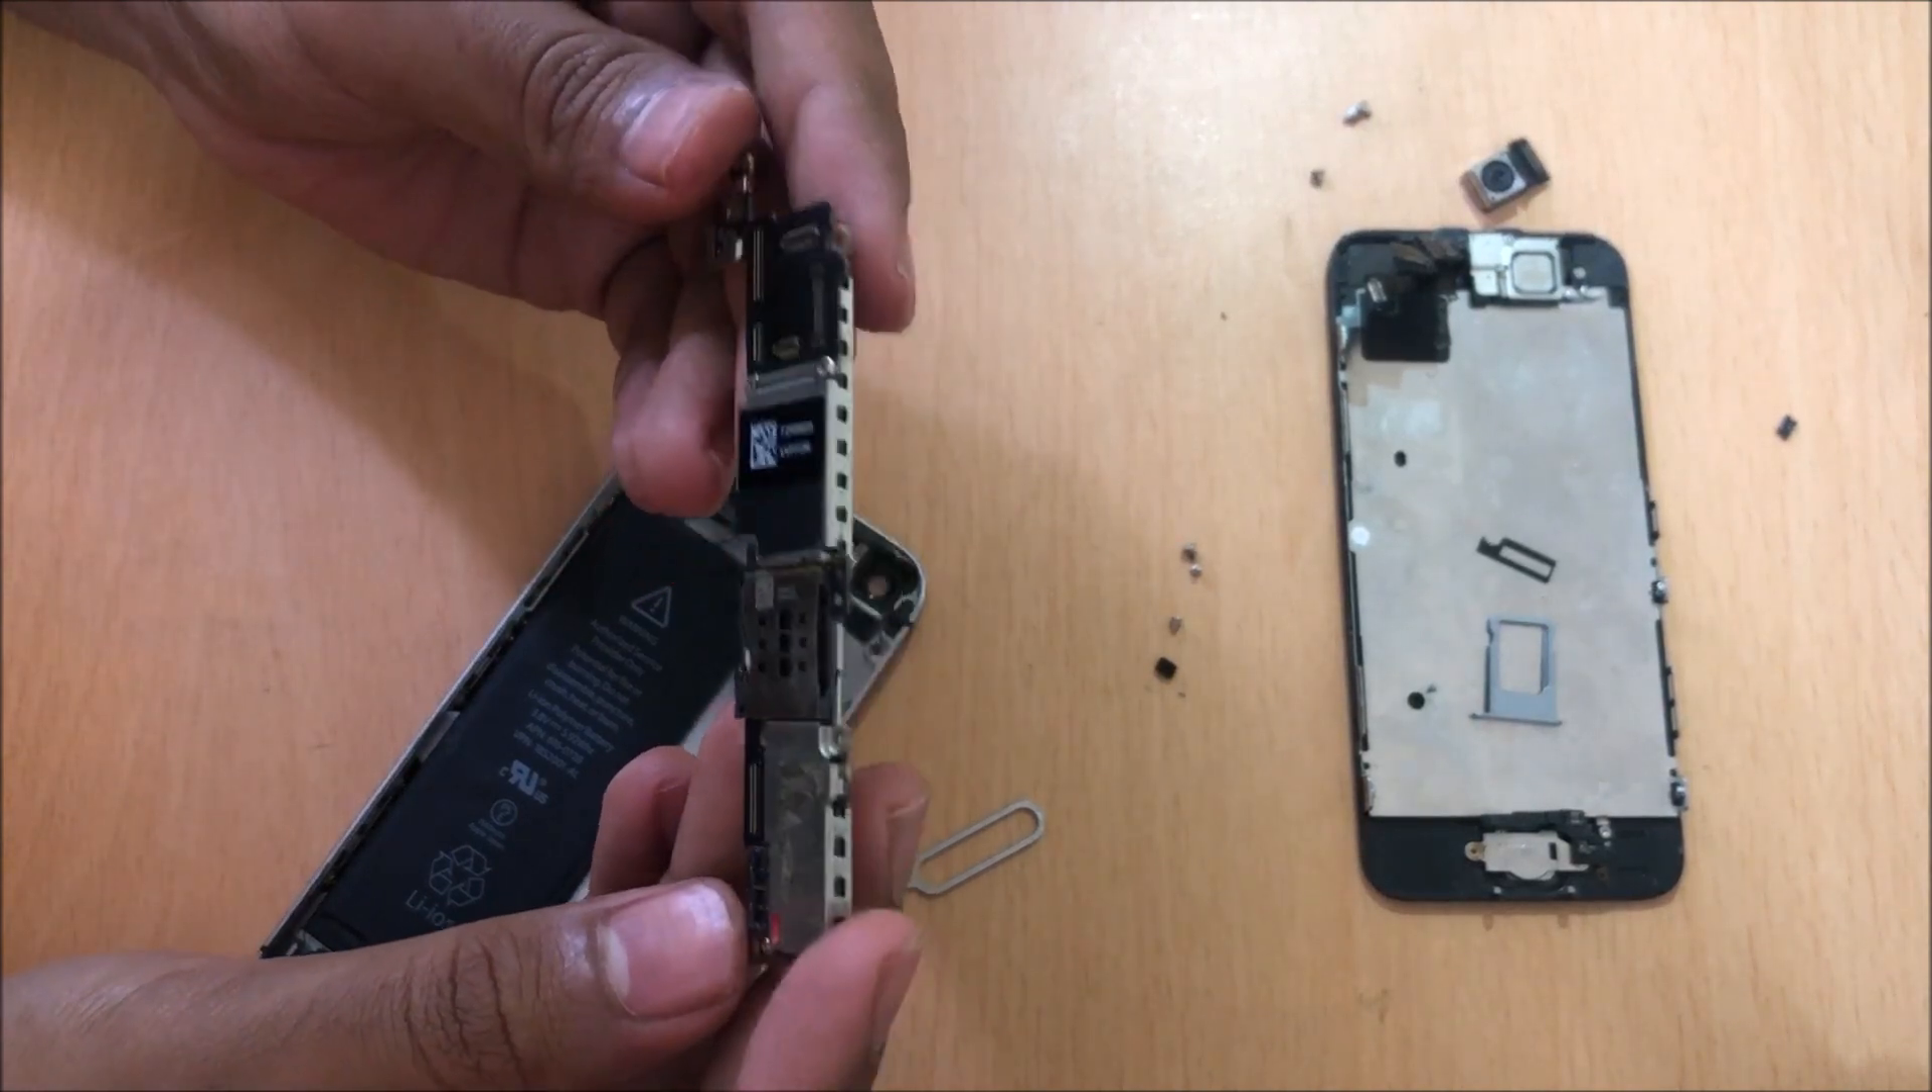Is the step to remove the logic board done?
Yes.